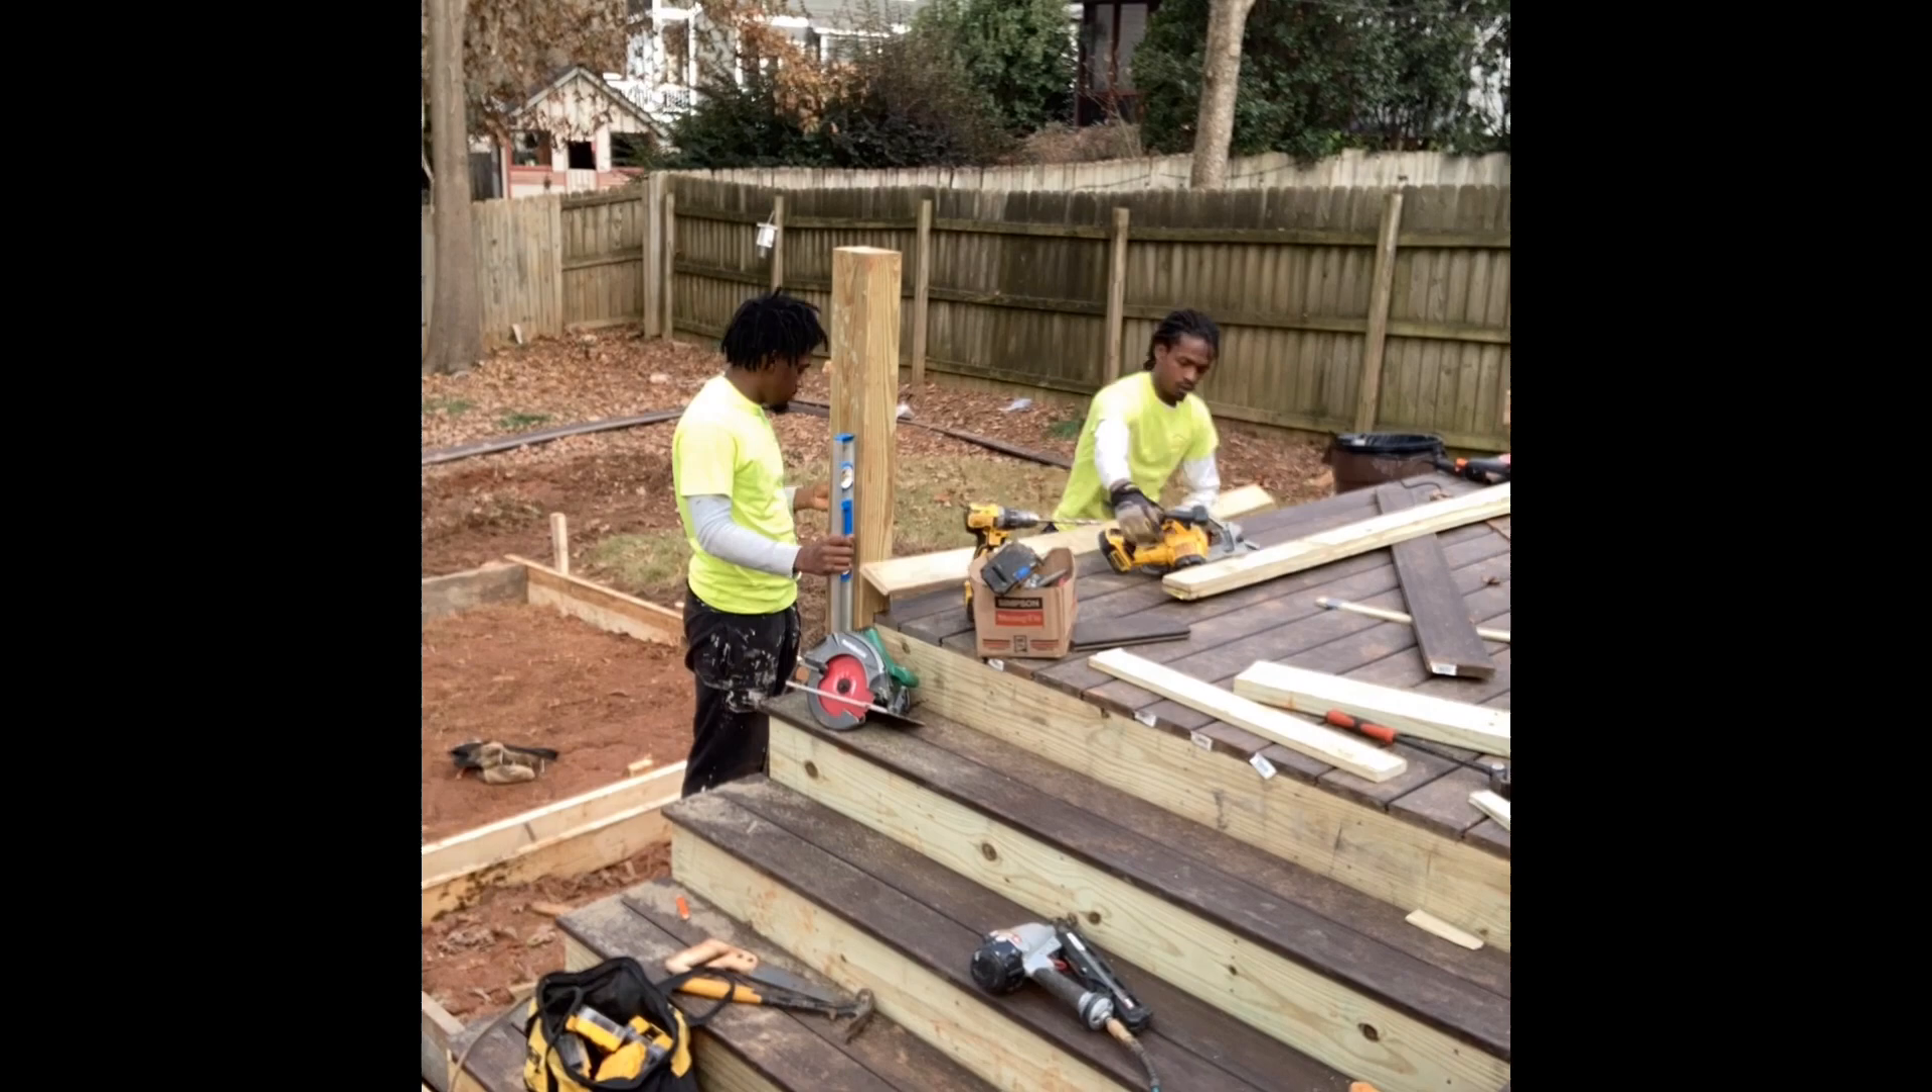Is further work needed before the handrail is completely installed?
Yes.